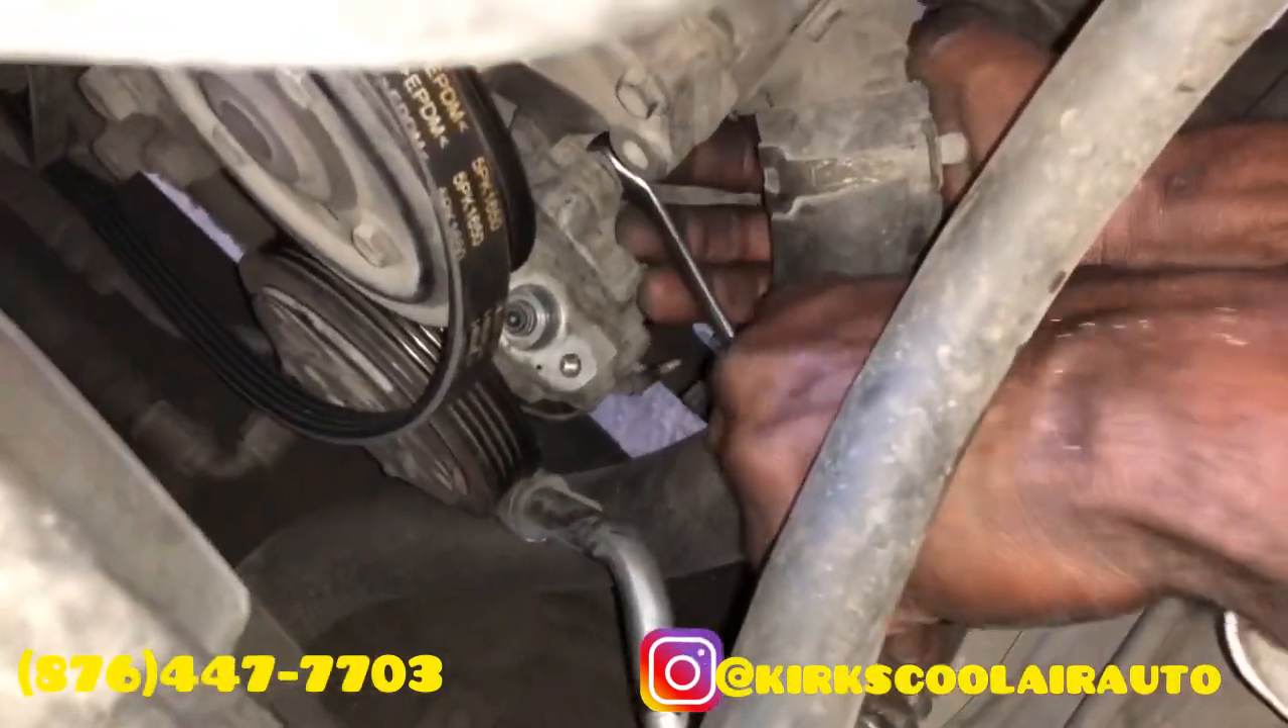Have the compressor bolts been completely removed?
No.